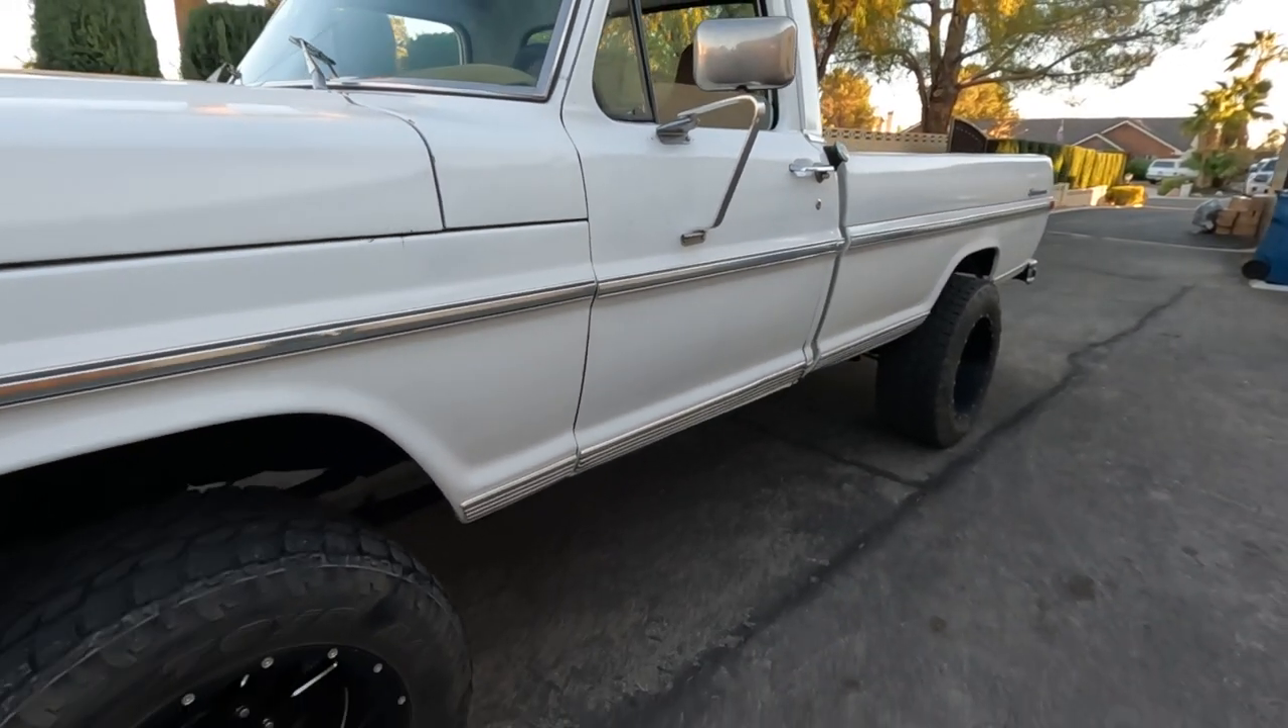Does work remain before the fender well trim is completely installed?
Yes.